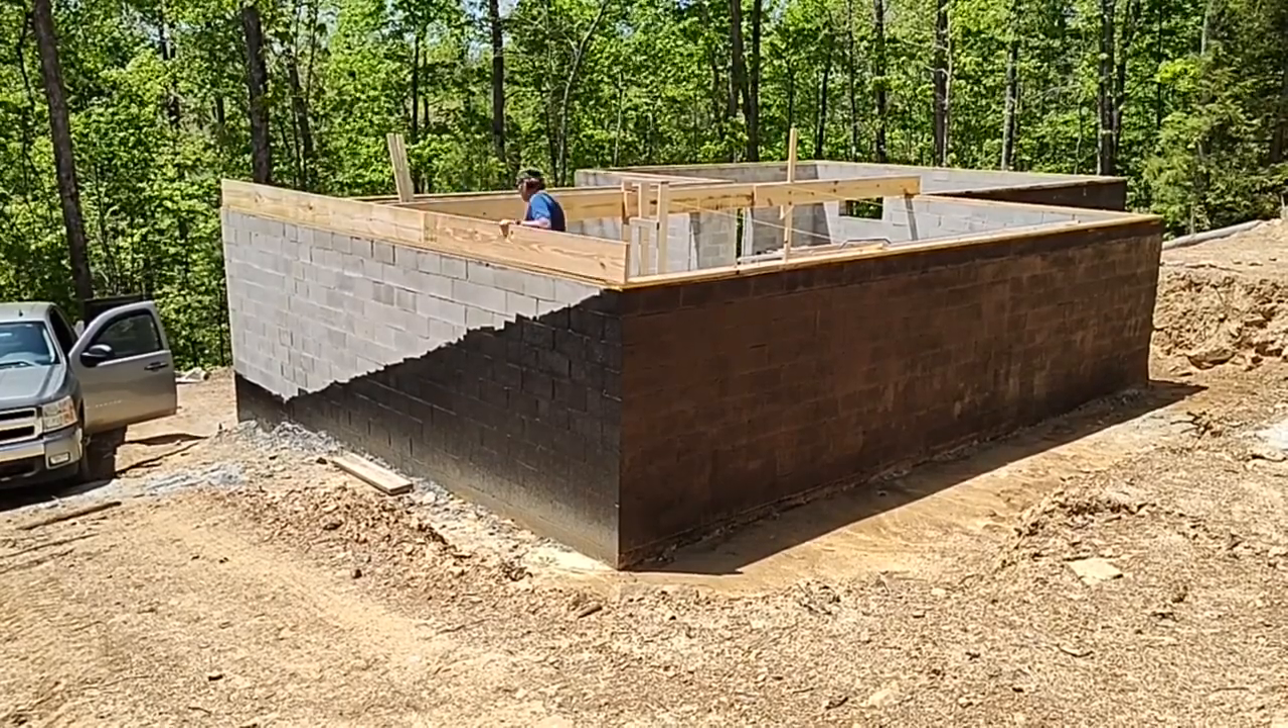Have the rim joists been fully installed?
No.